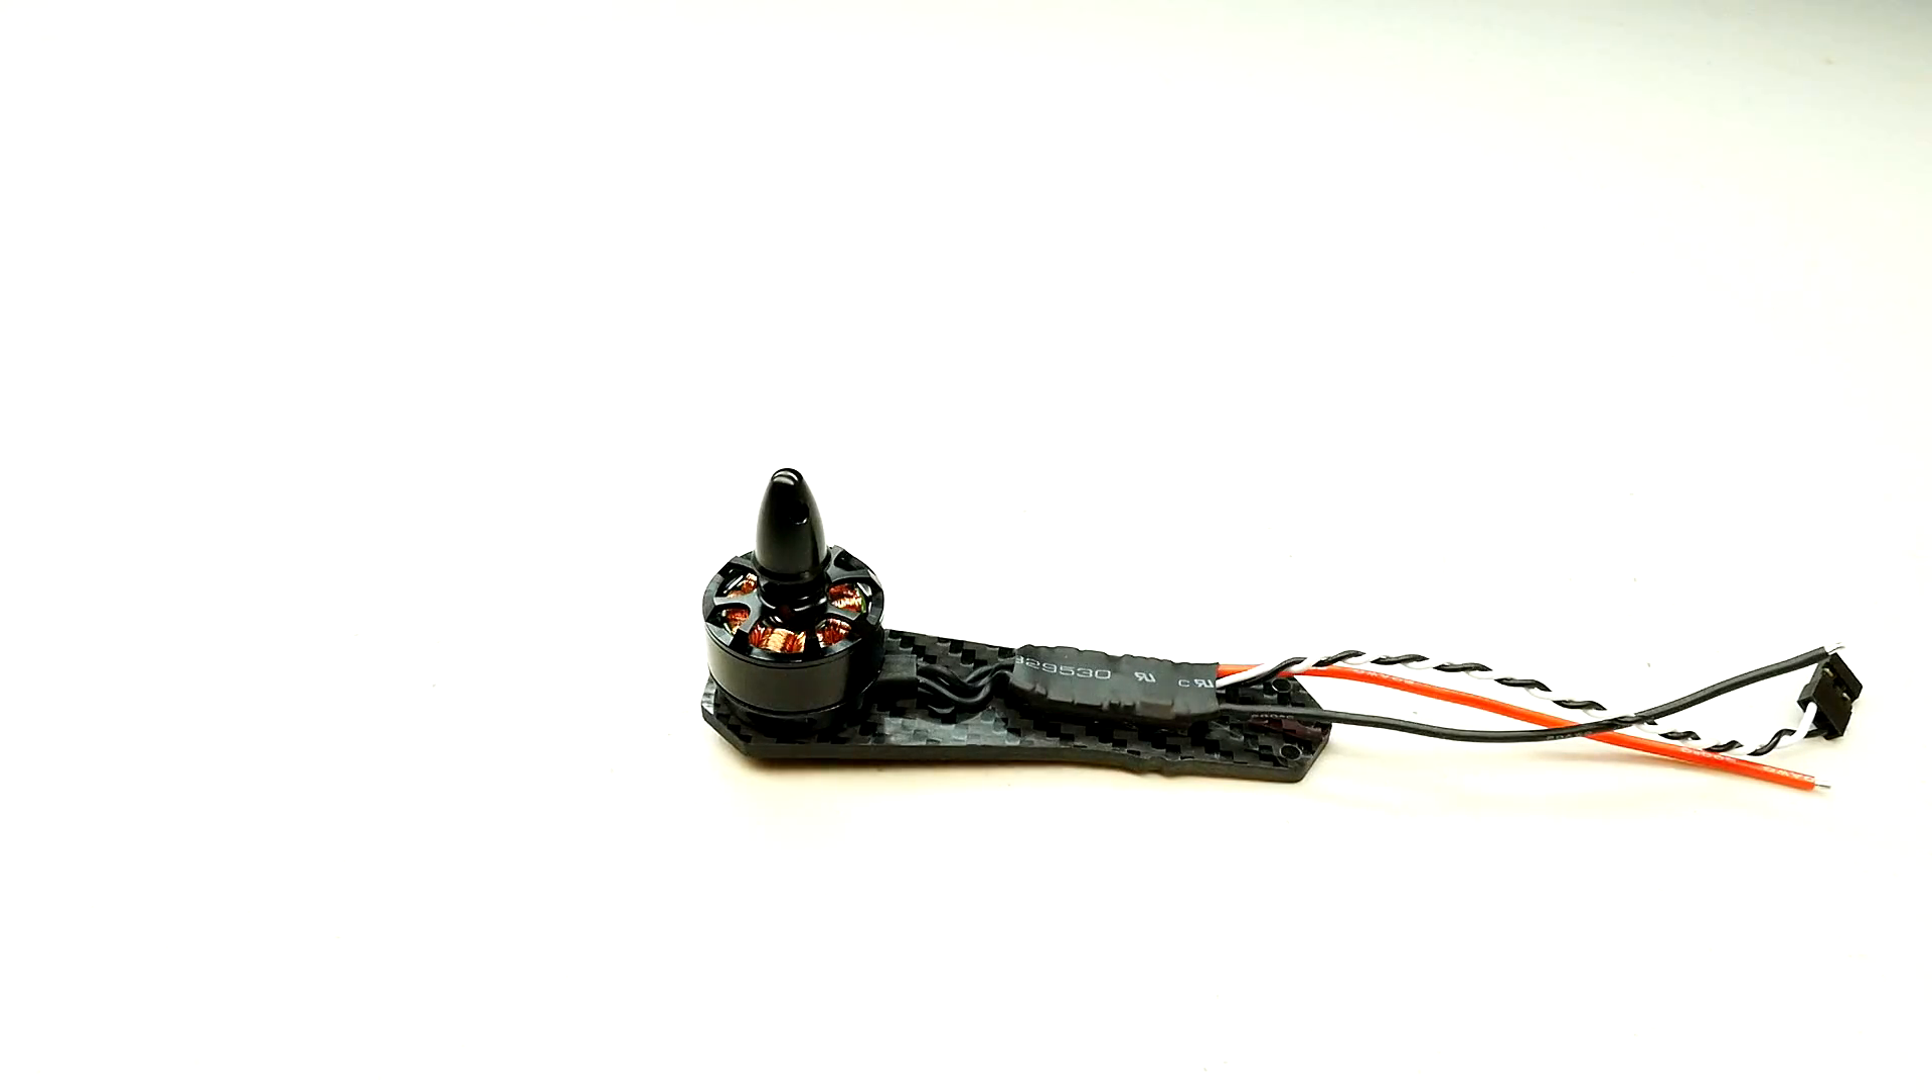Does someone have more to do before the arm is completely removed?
No.